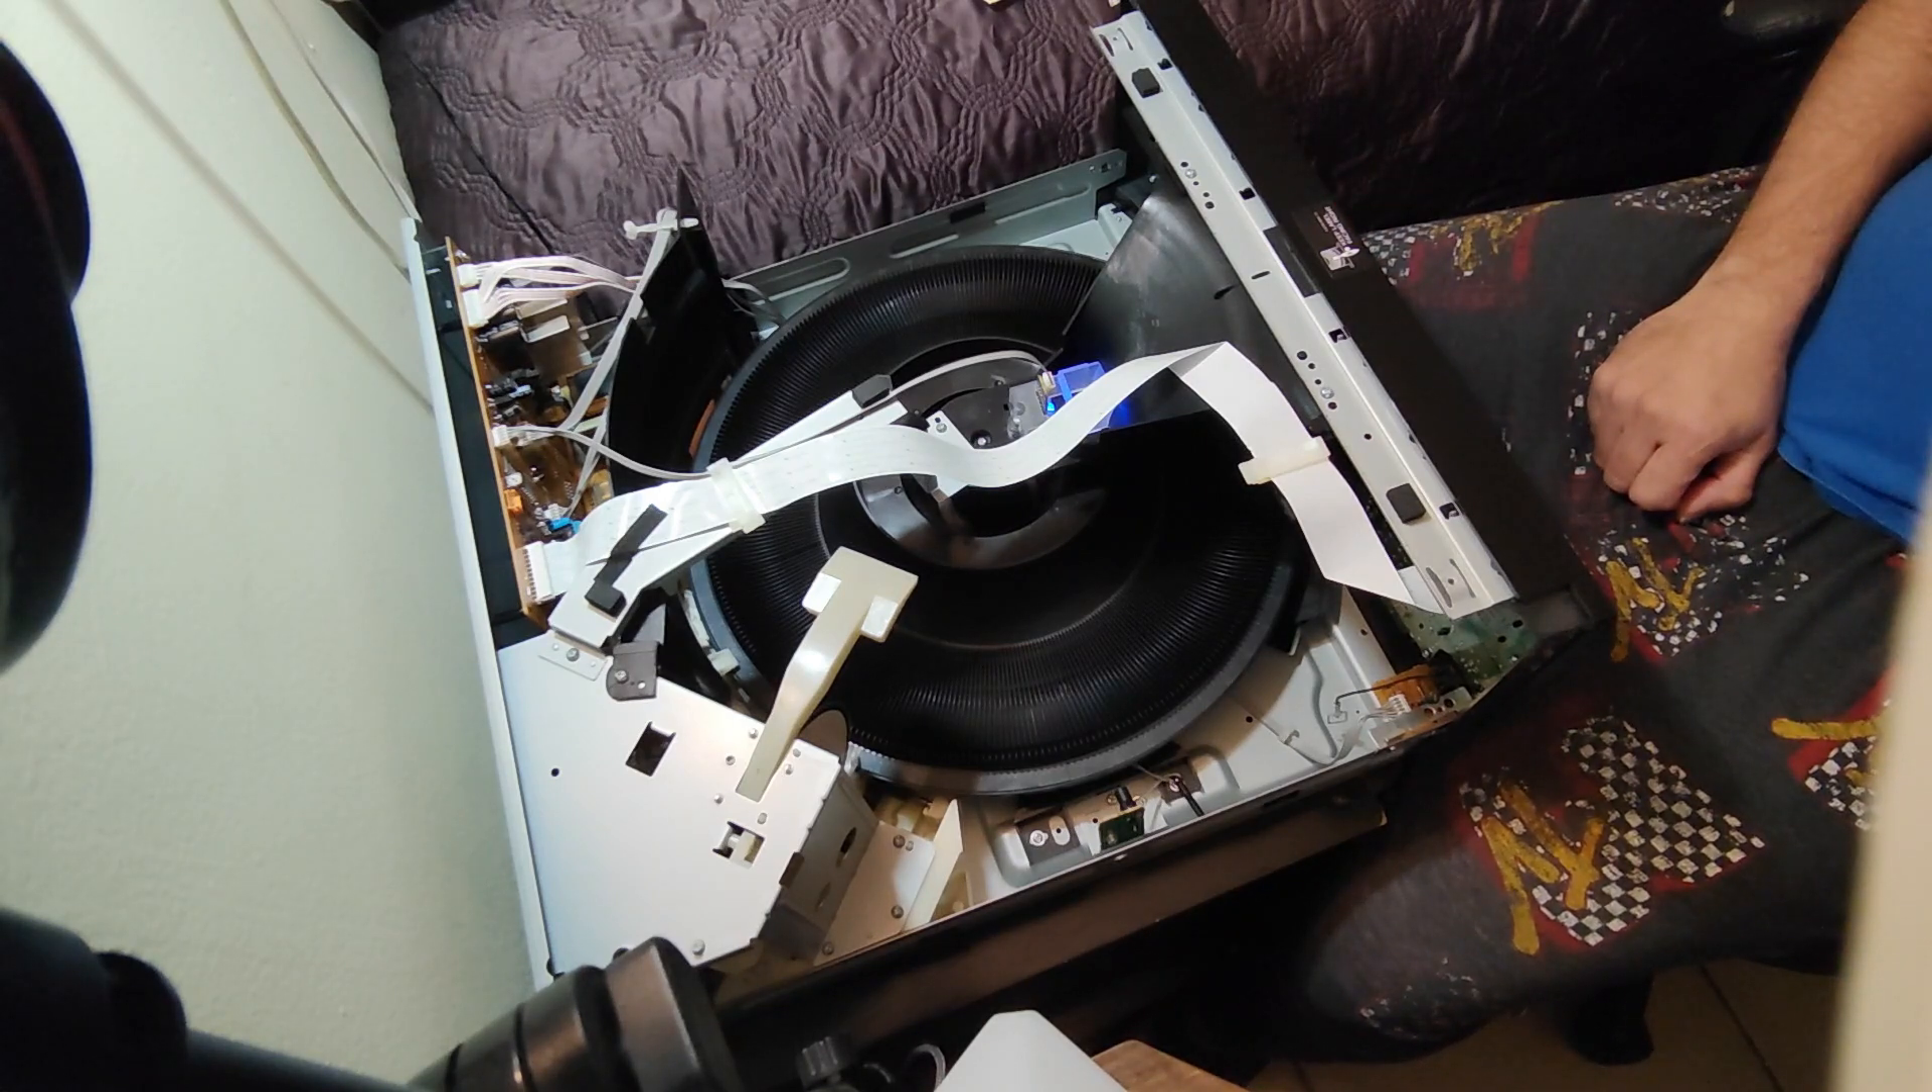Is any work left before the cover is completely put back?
Yes.